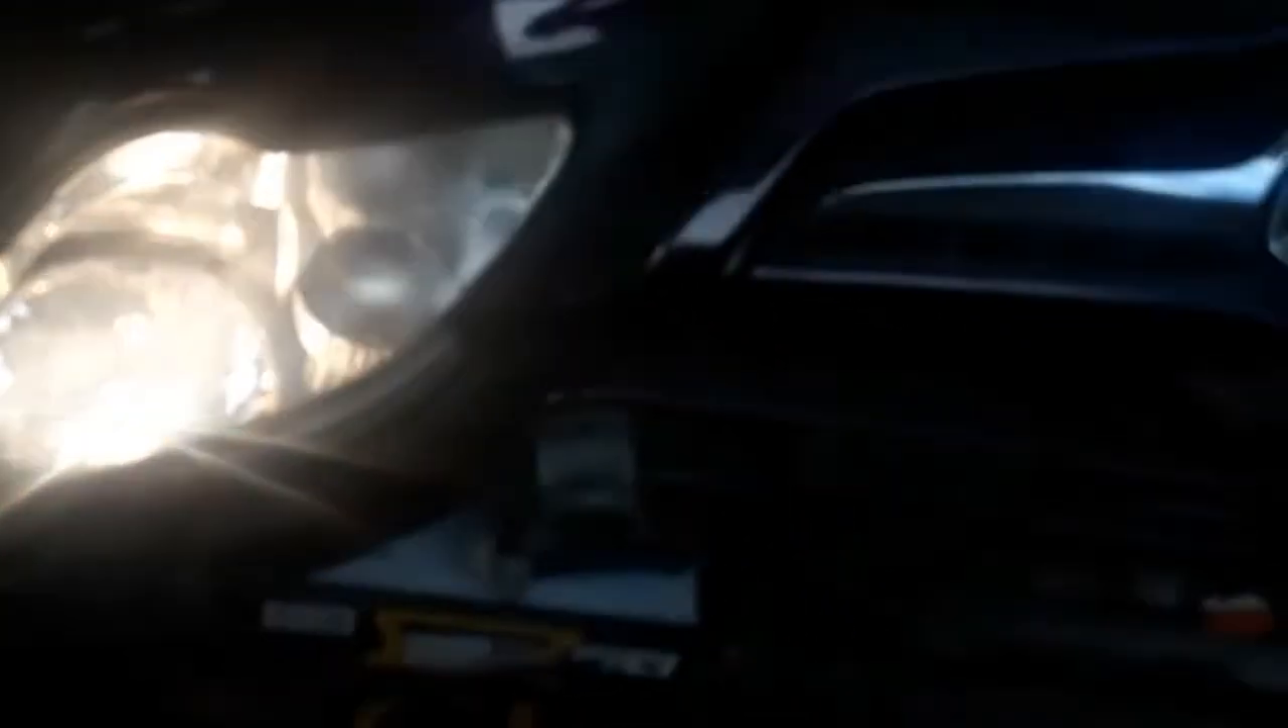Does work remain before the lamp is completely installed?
No.